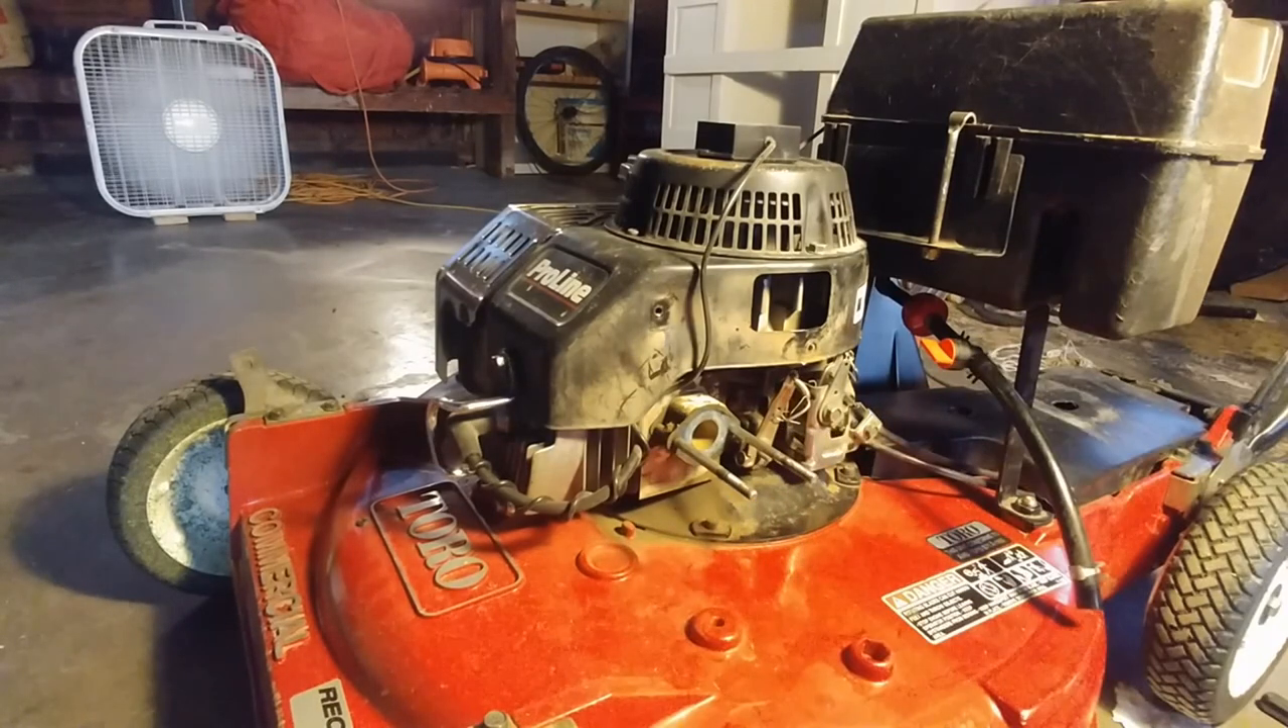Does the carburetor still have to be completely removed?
No.